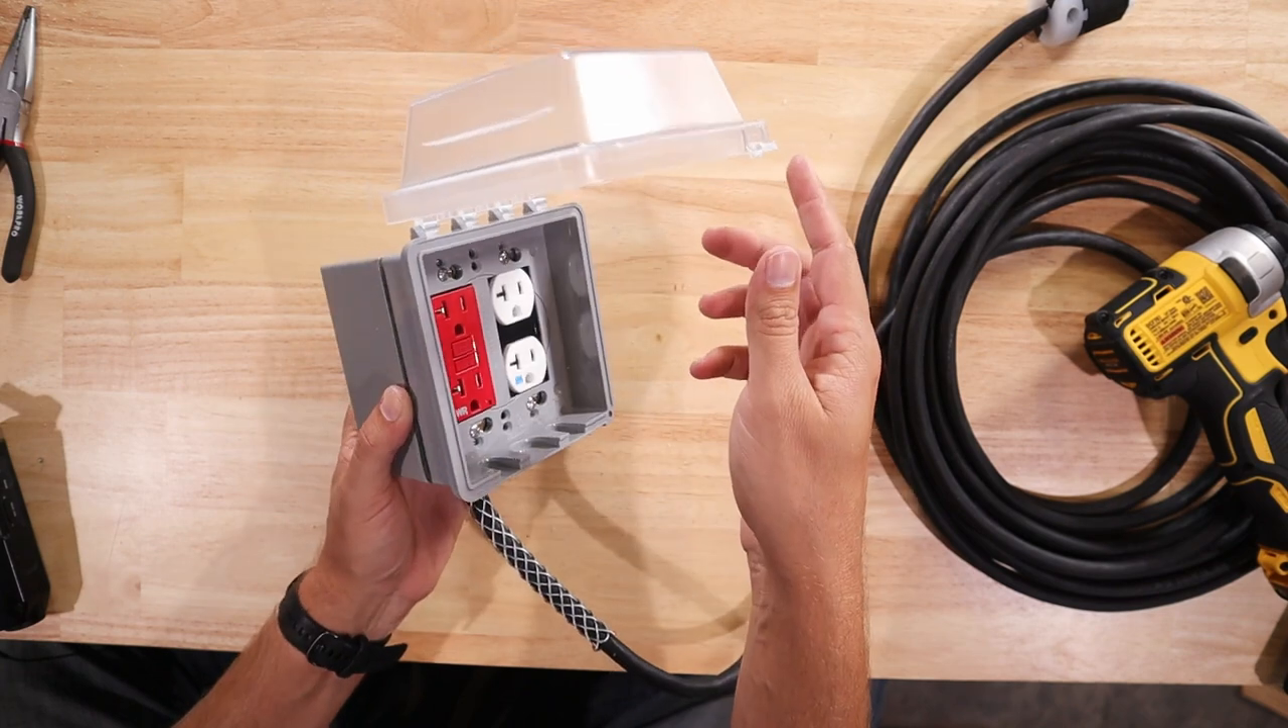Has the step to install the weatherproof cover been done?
Yes.